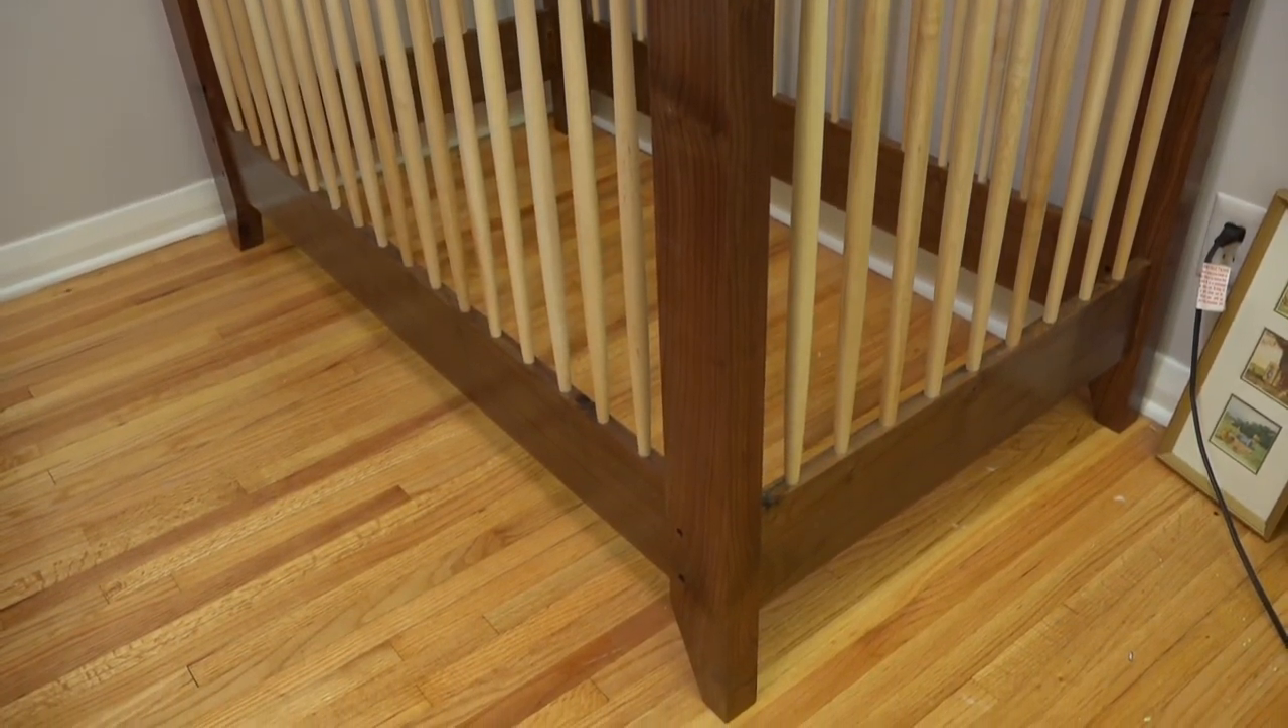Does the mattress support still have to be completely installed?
Yes.